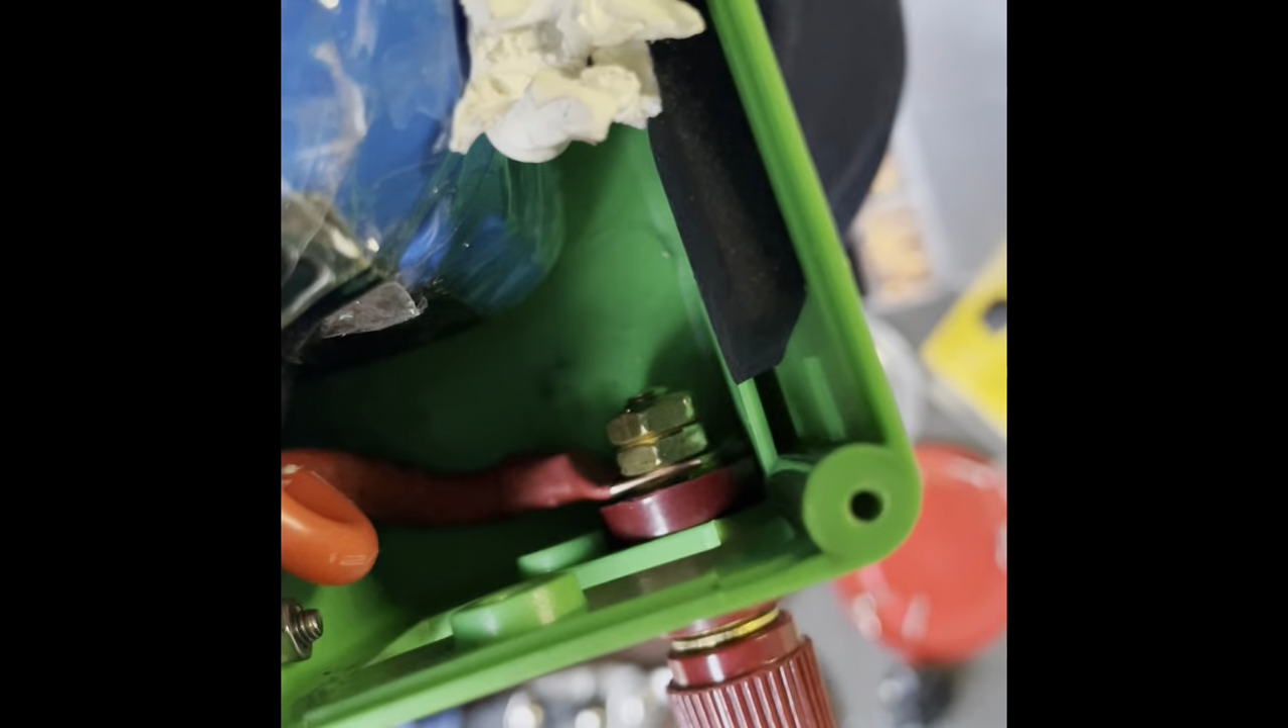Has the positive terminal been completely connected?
Yes.